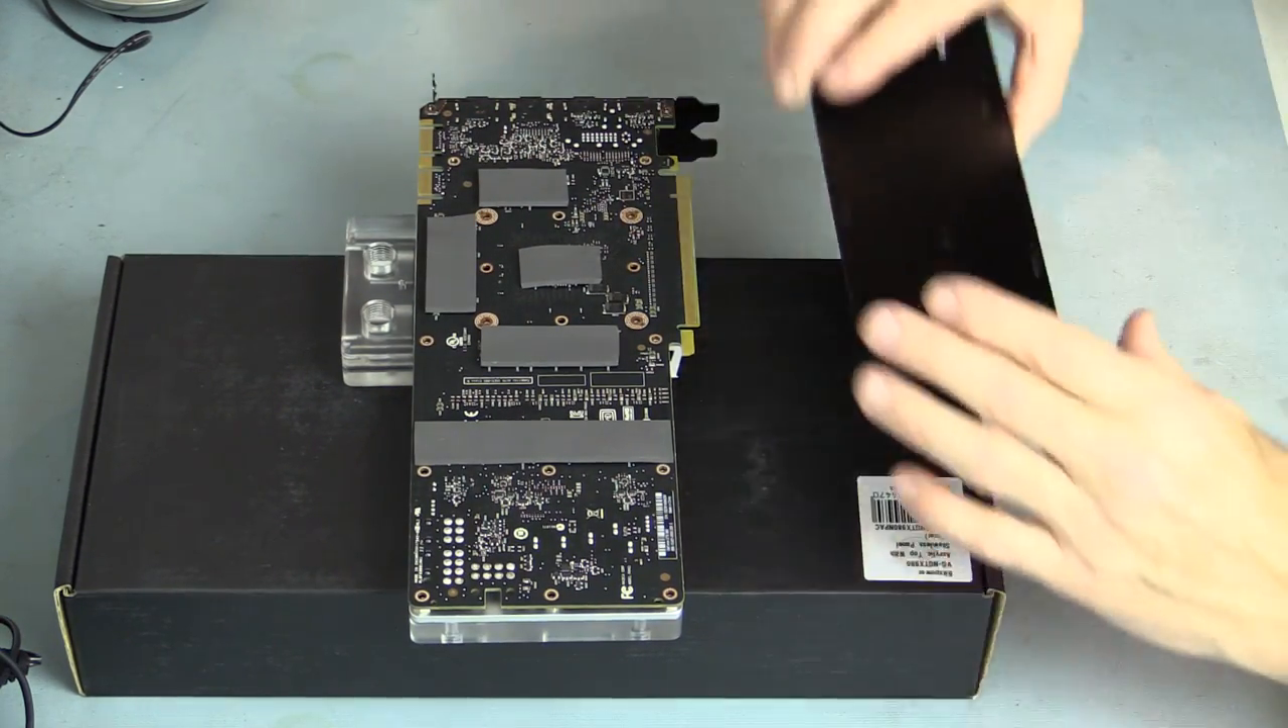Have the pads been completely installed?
Yes.